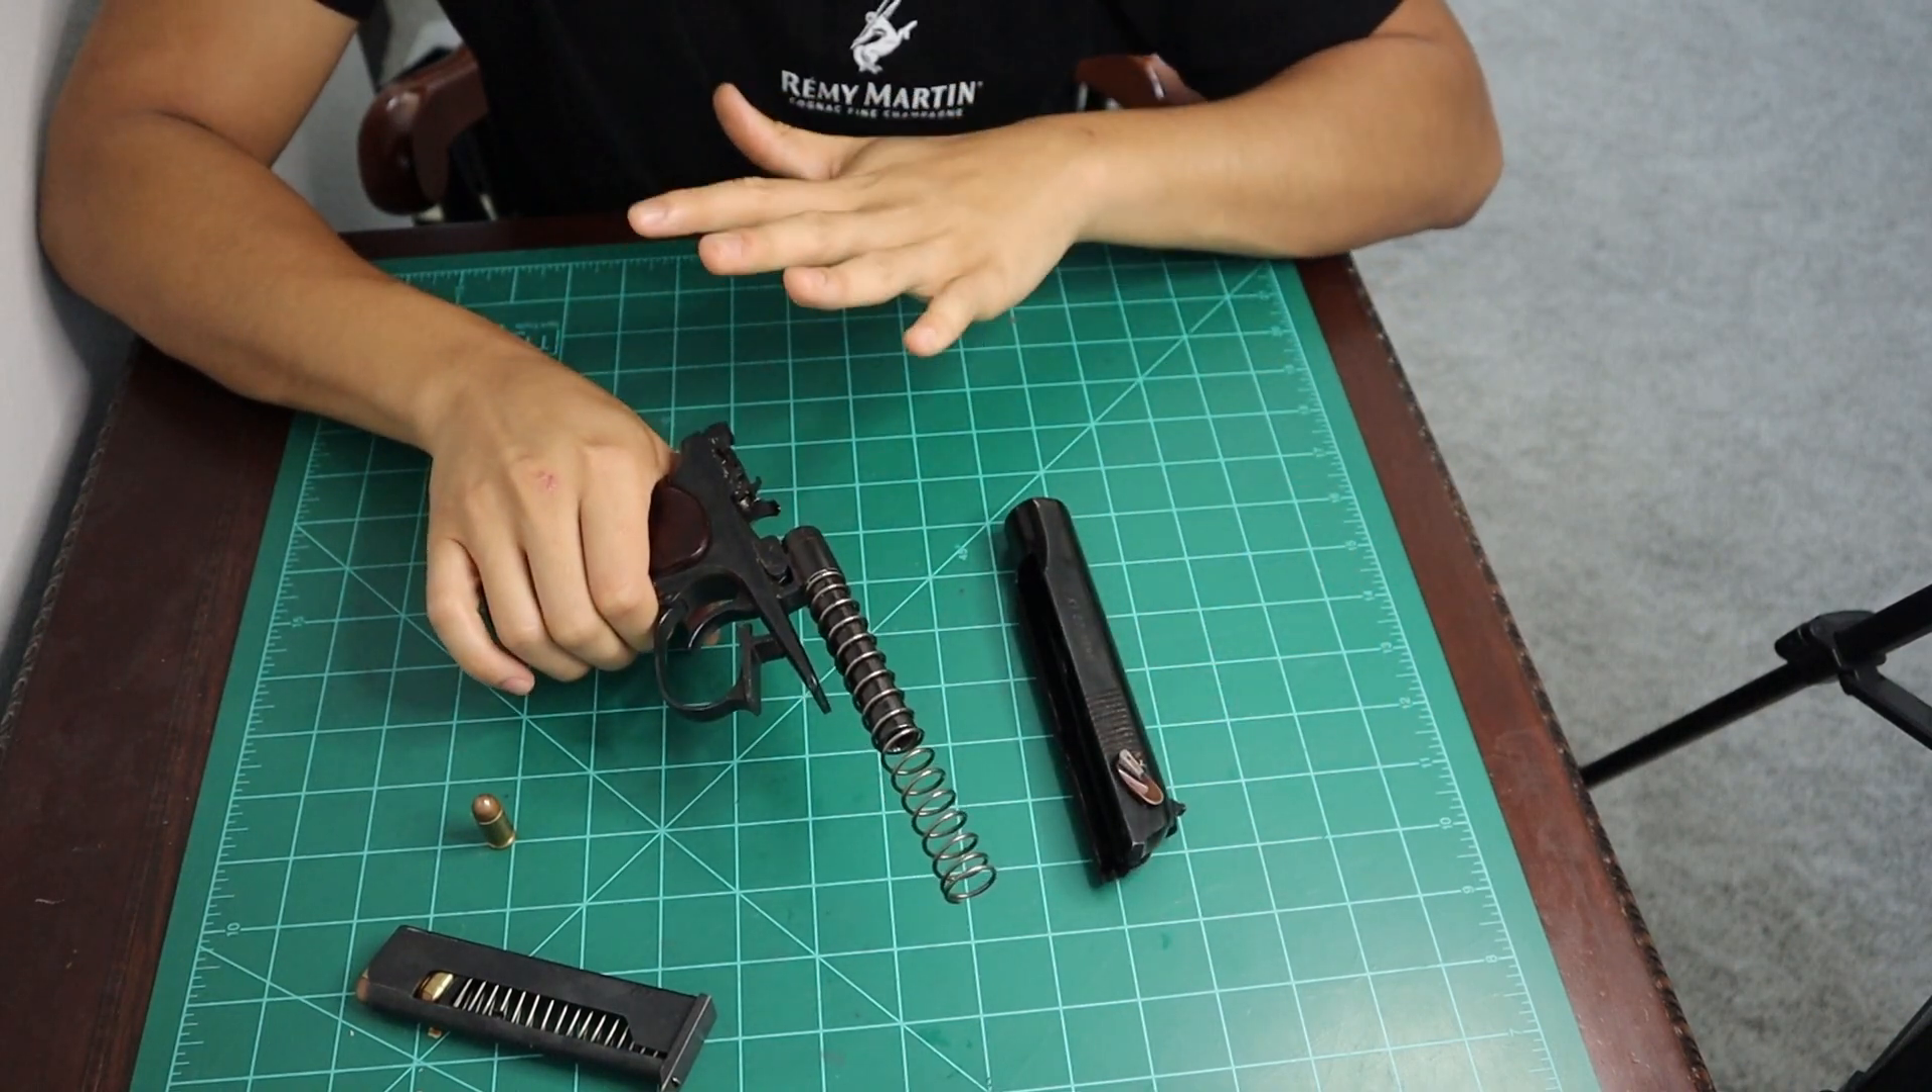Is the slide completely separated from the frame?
Yes.